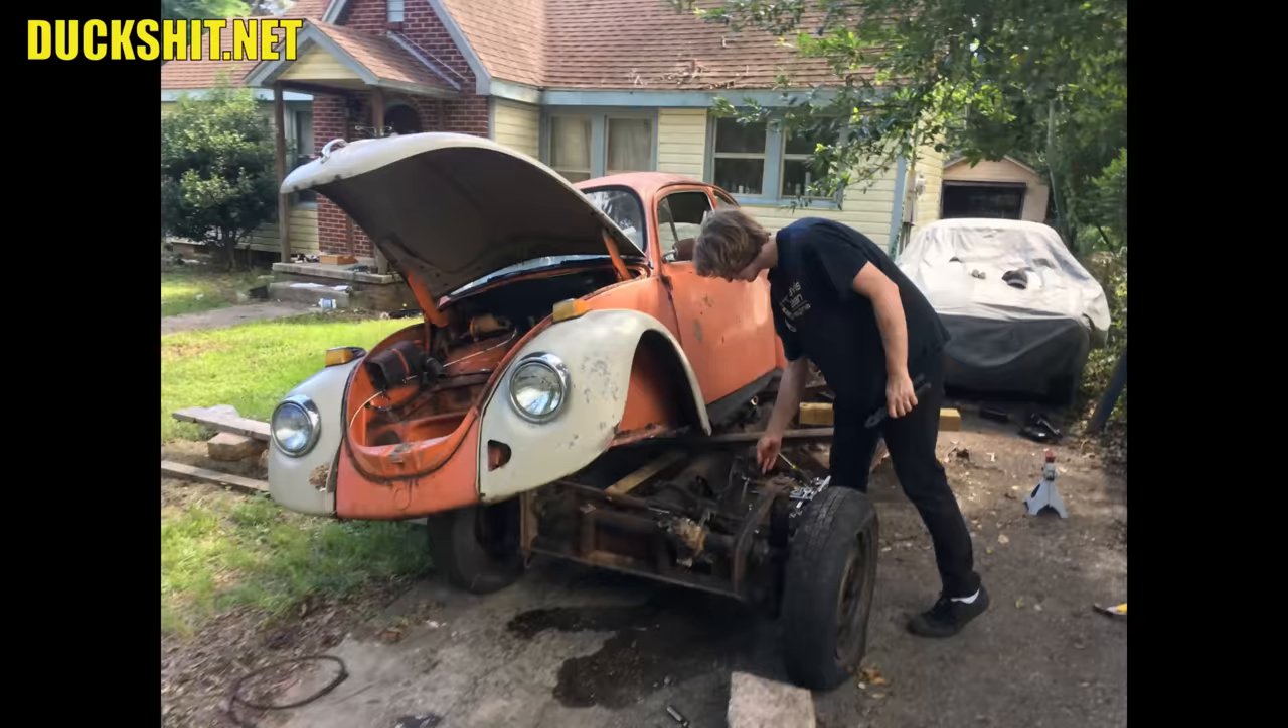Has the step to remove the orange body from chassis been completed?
No.